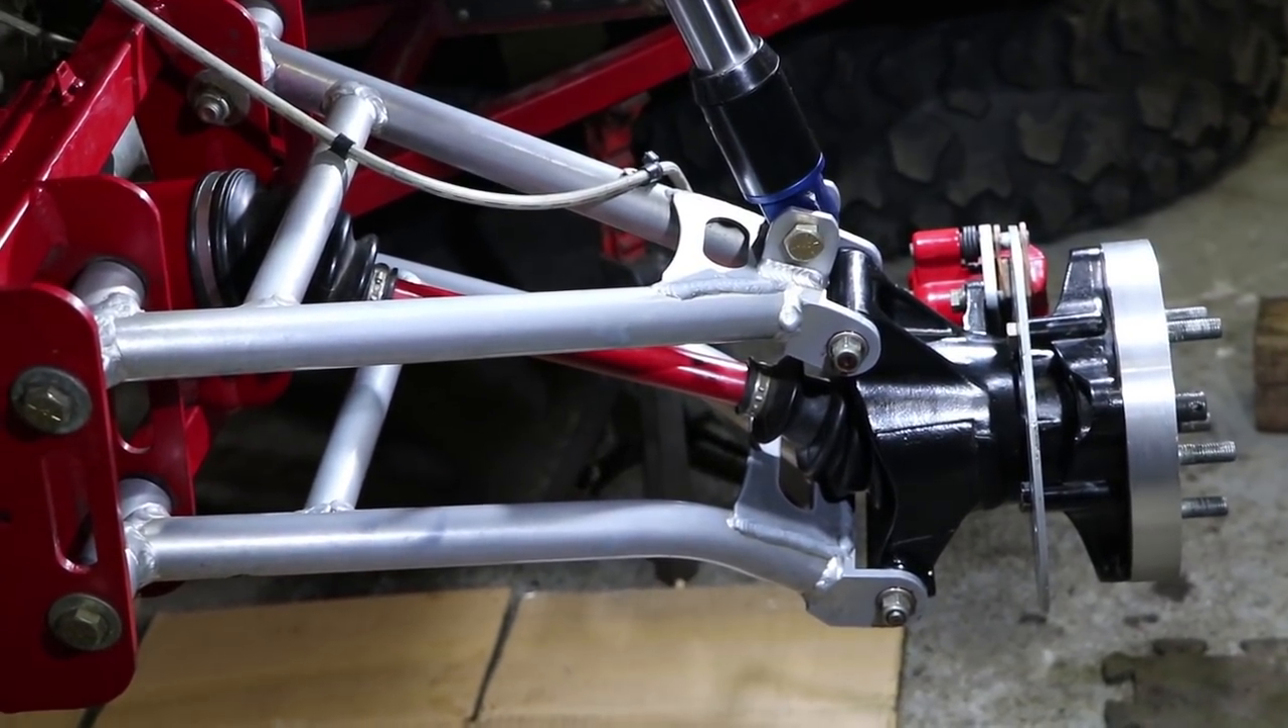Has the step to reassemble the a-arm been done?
Yes.